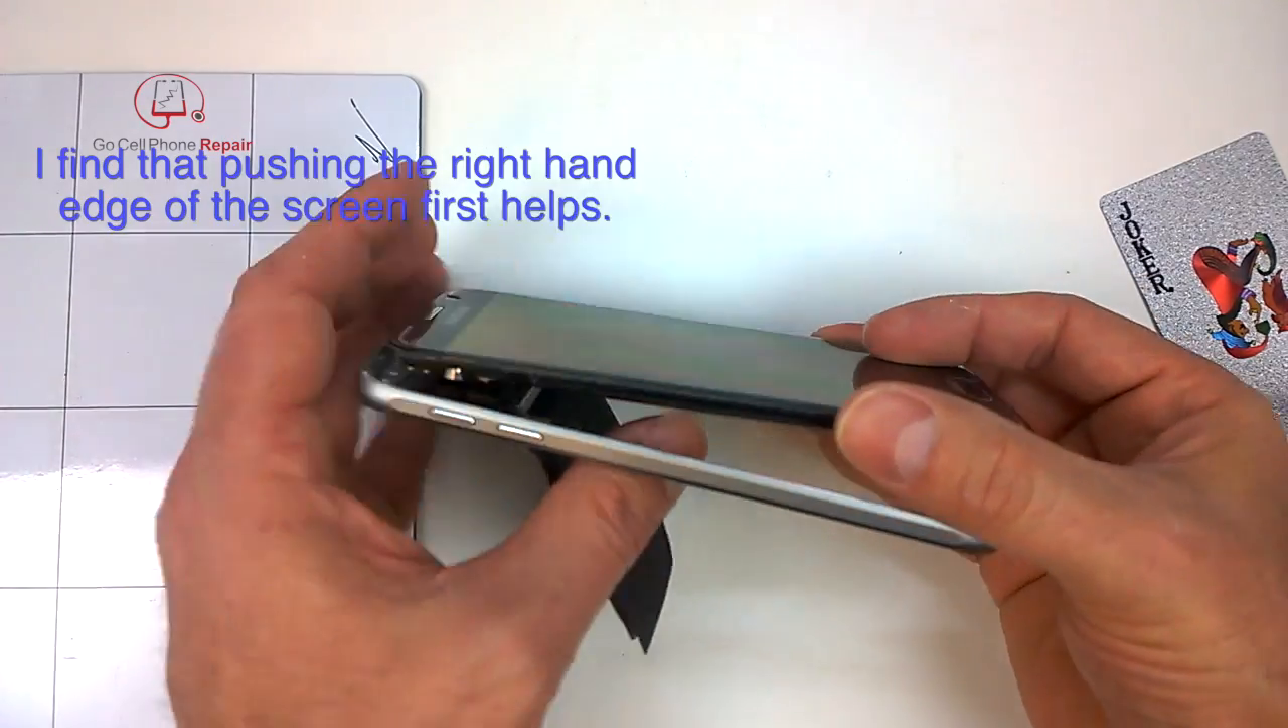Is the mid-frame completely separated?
No.